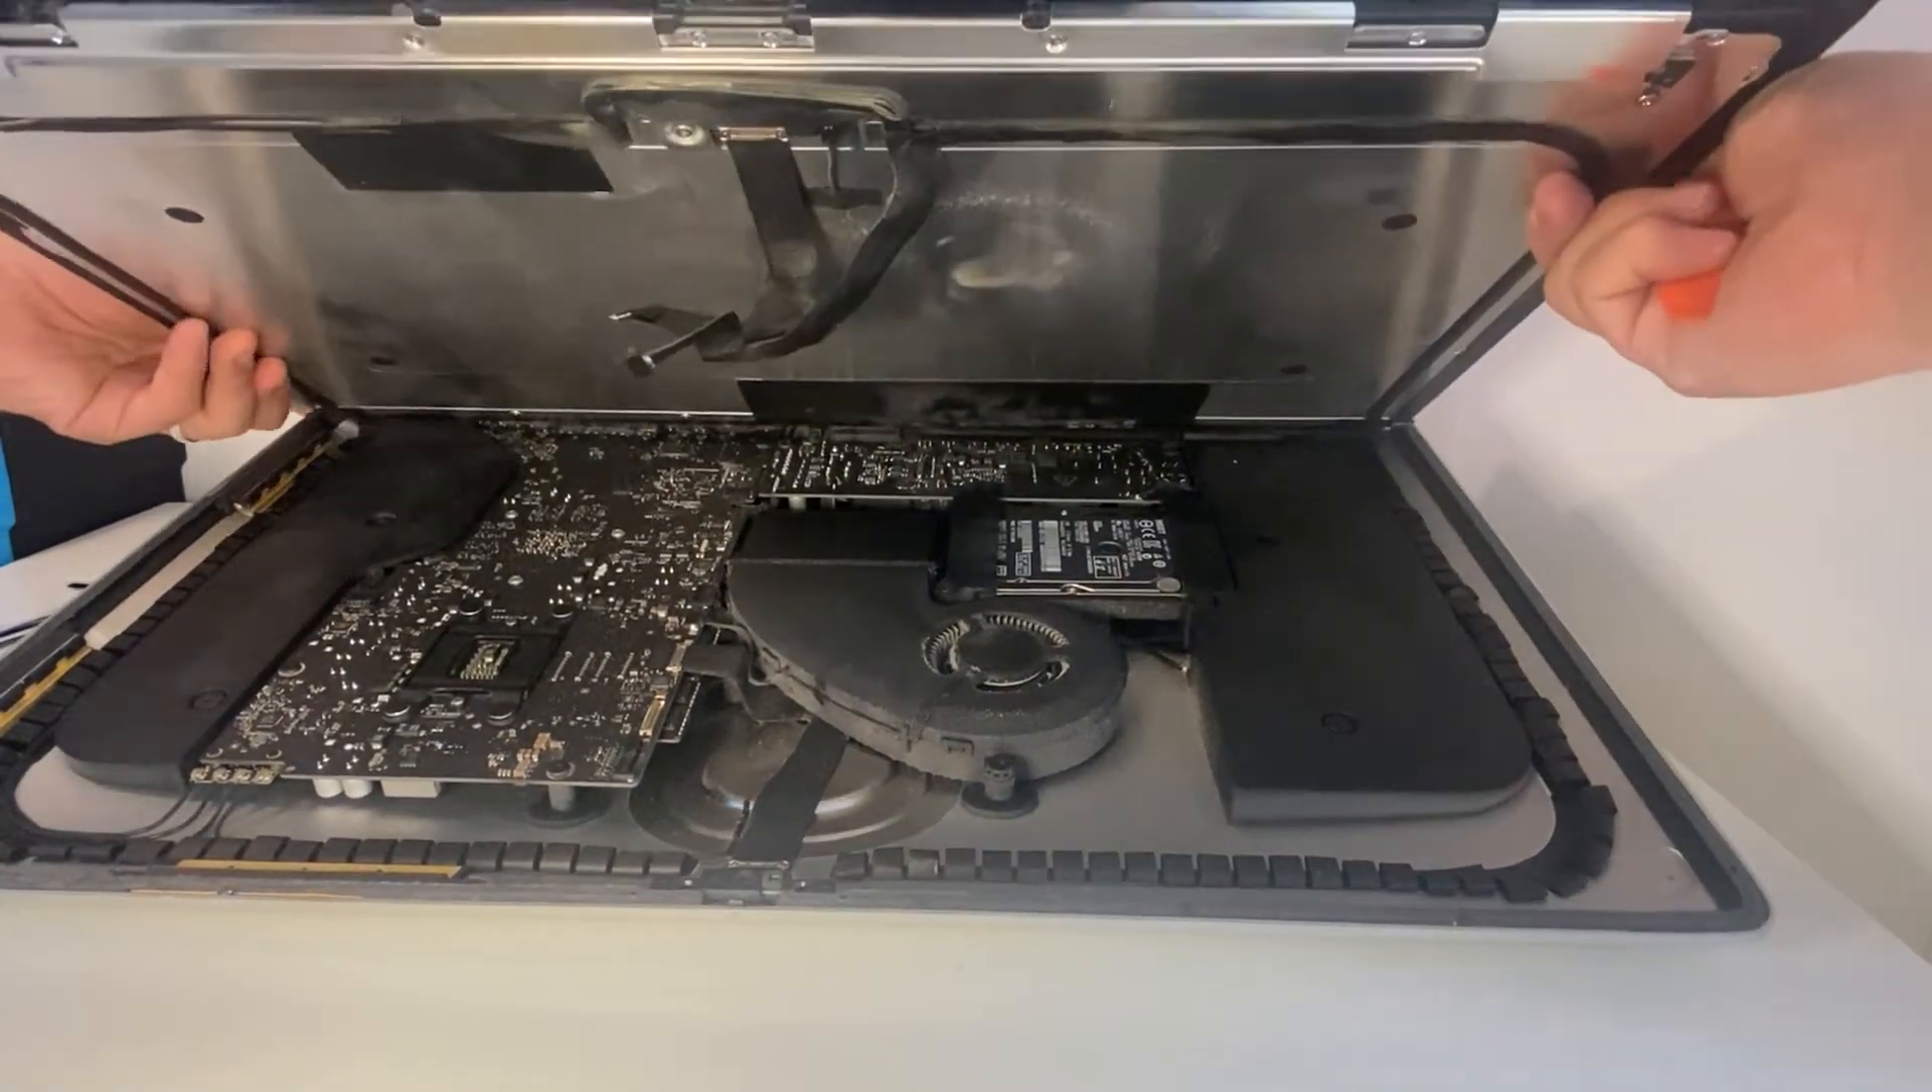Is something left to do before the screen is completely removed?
Yes.